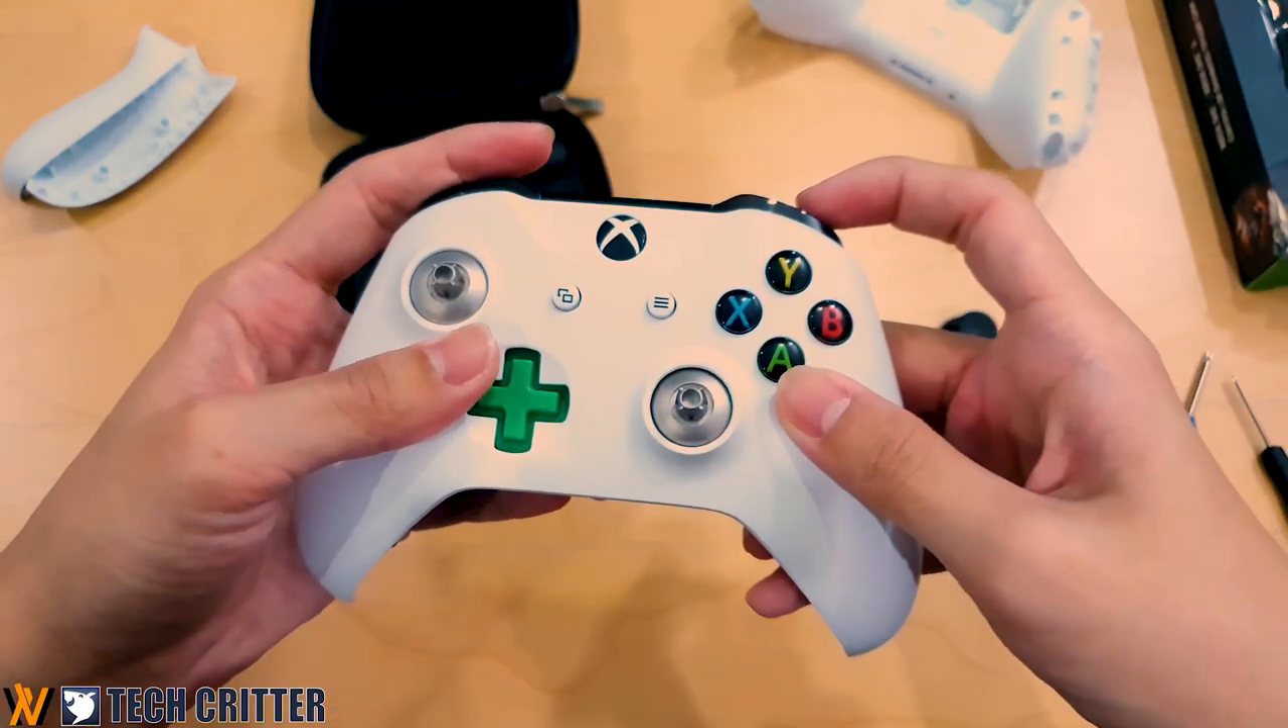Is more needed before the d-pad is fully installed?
No.